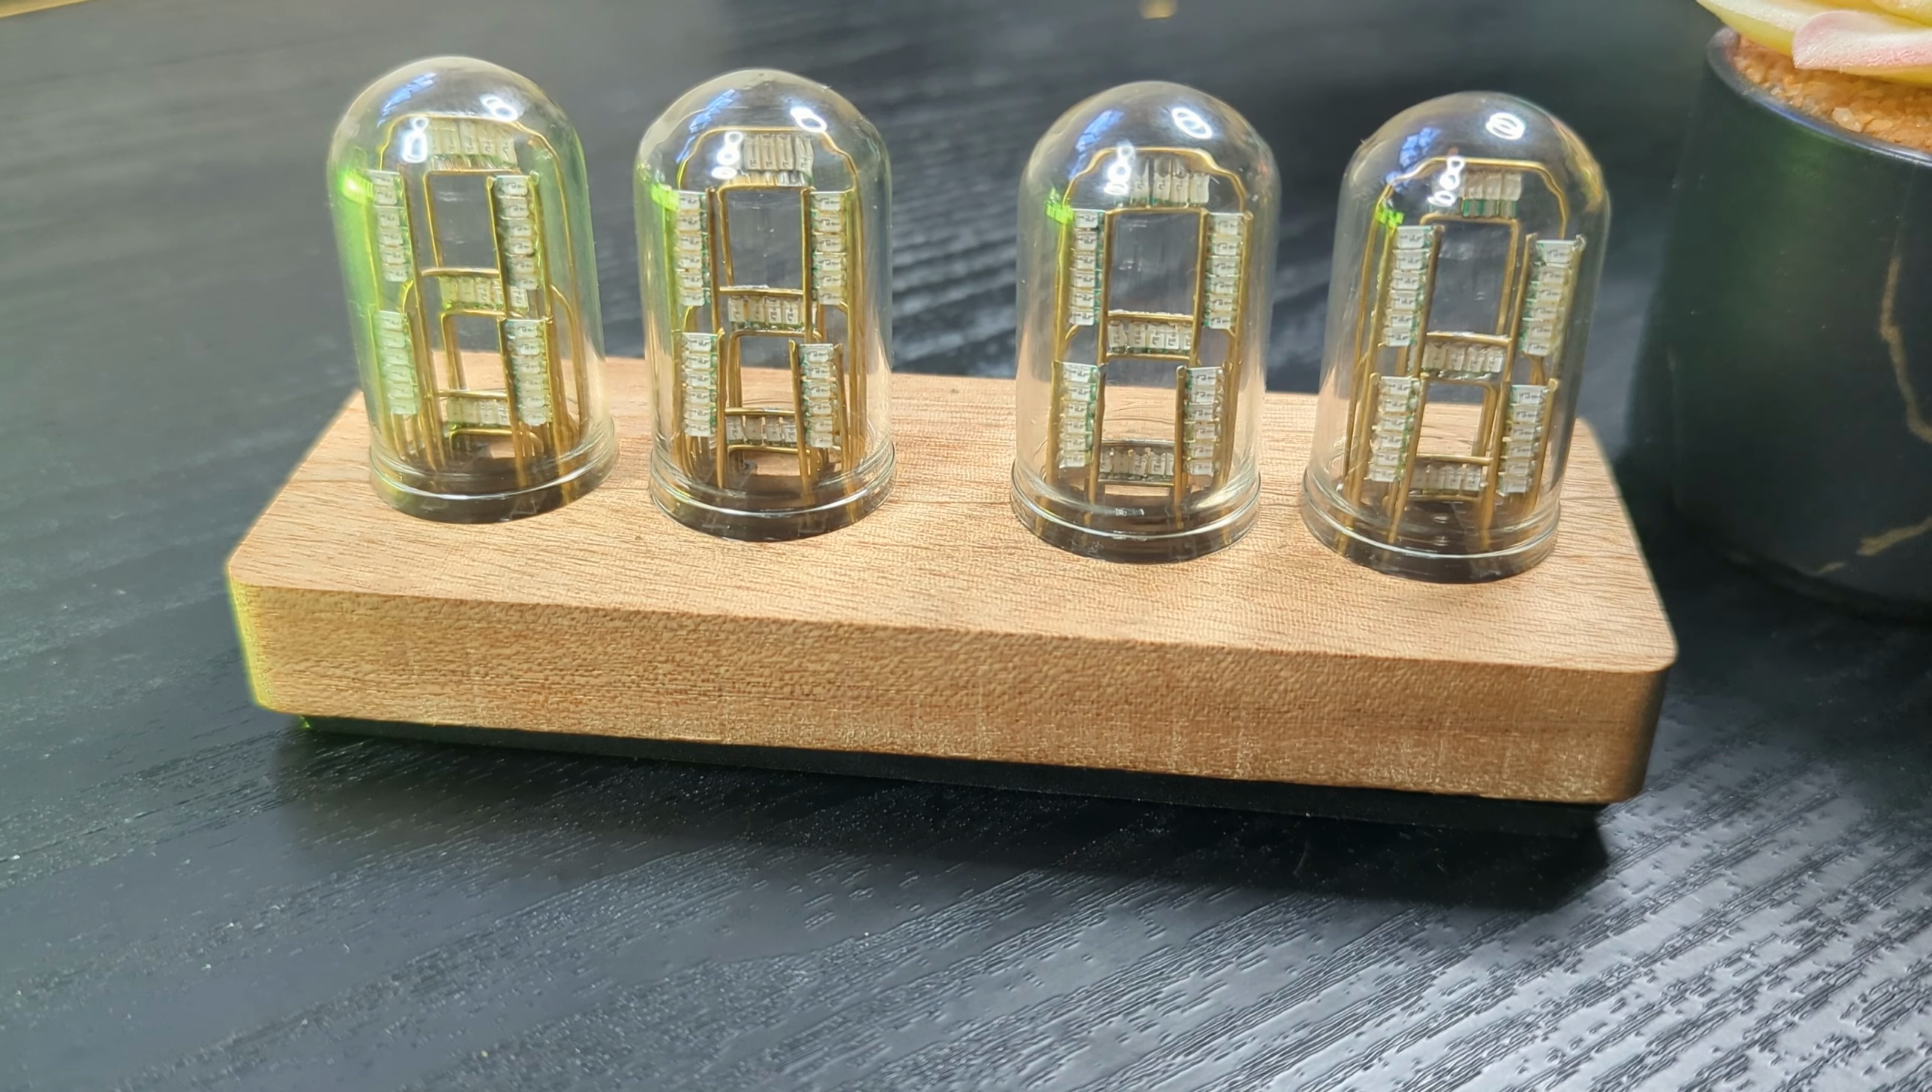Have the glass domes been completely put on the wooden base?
Yes.